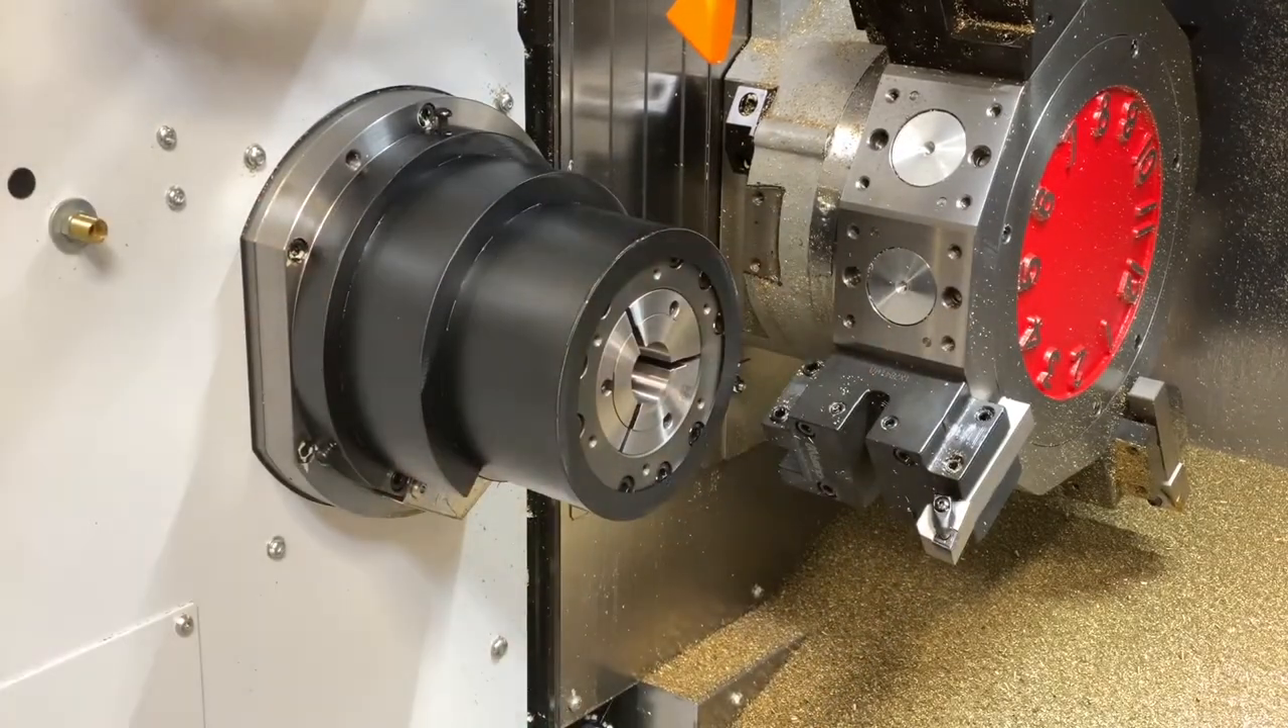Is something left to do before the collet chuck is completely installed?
No.